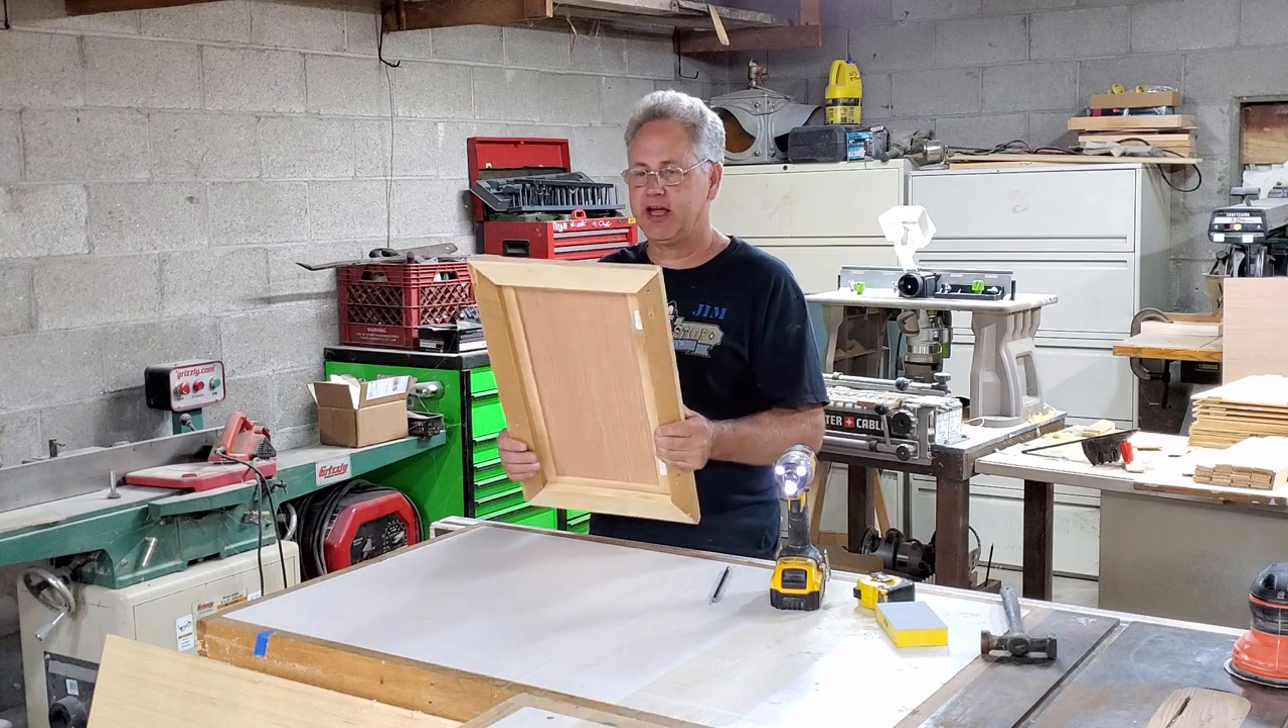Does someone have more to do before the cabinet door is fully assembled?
No.